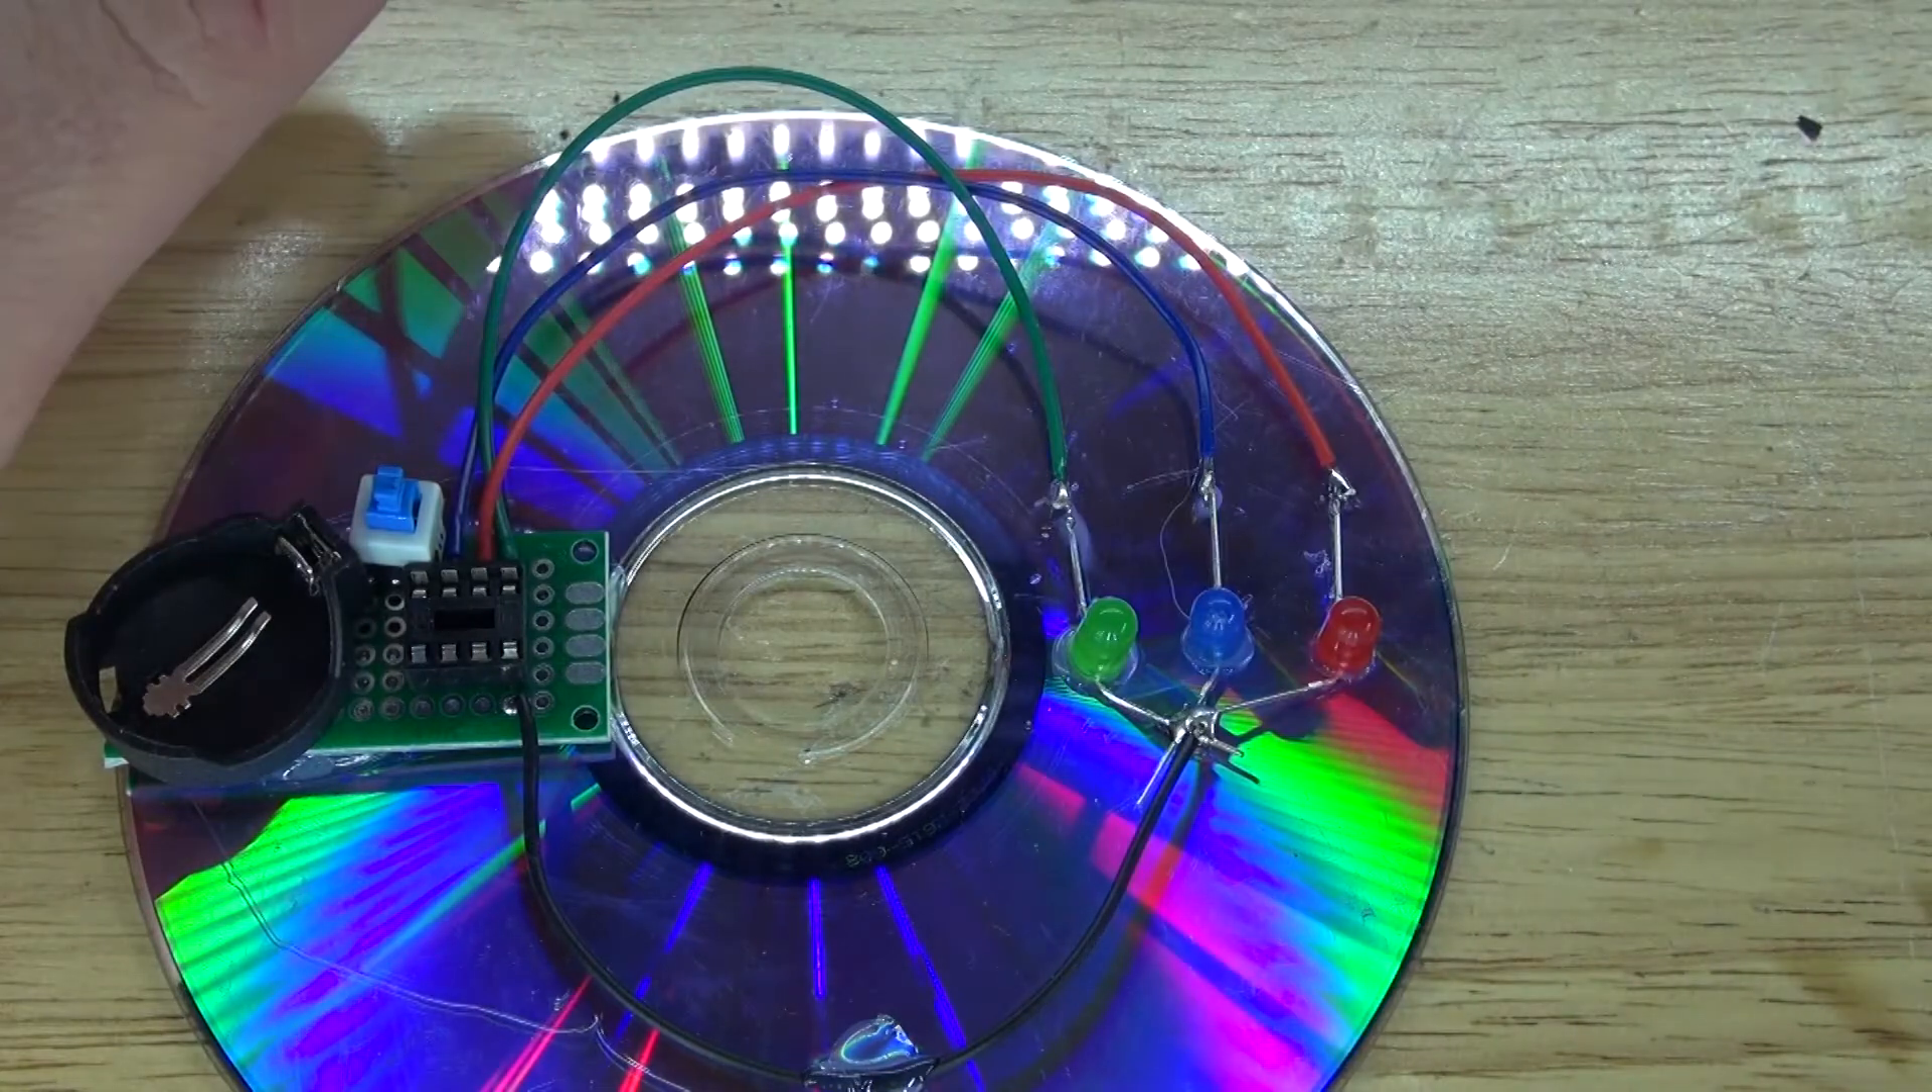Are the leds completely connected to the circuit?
Yes.